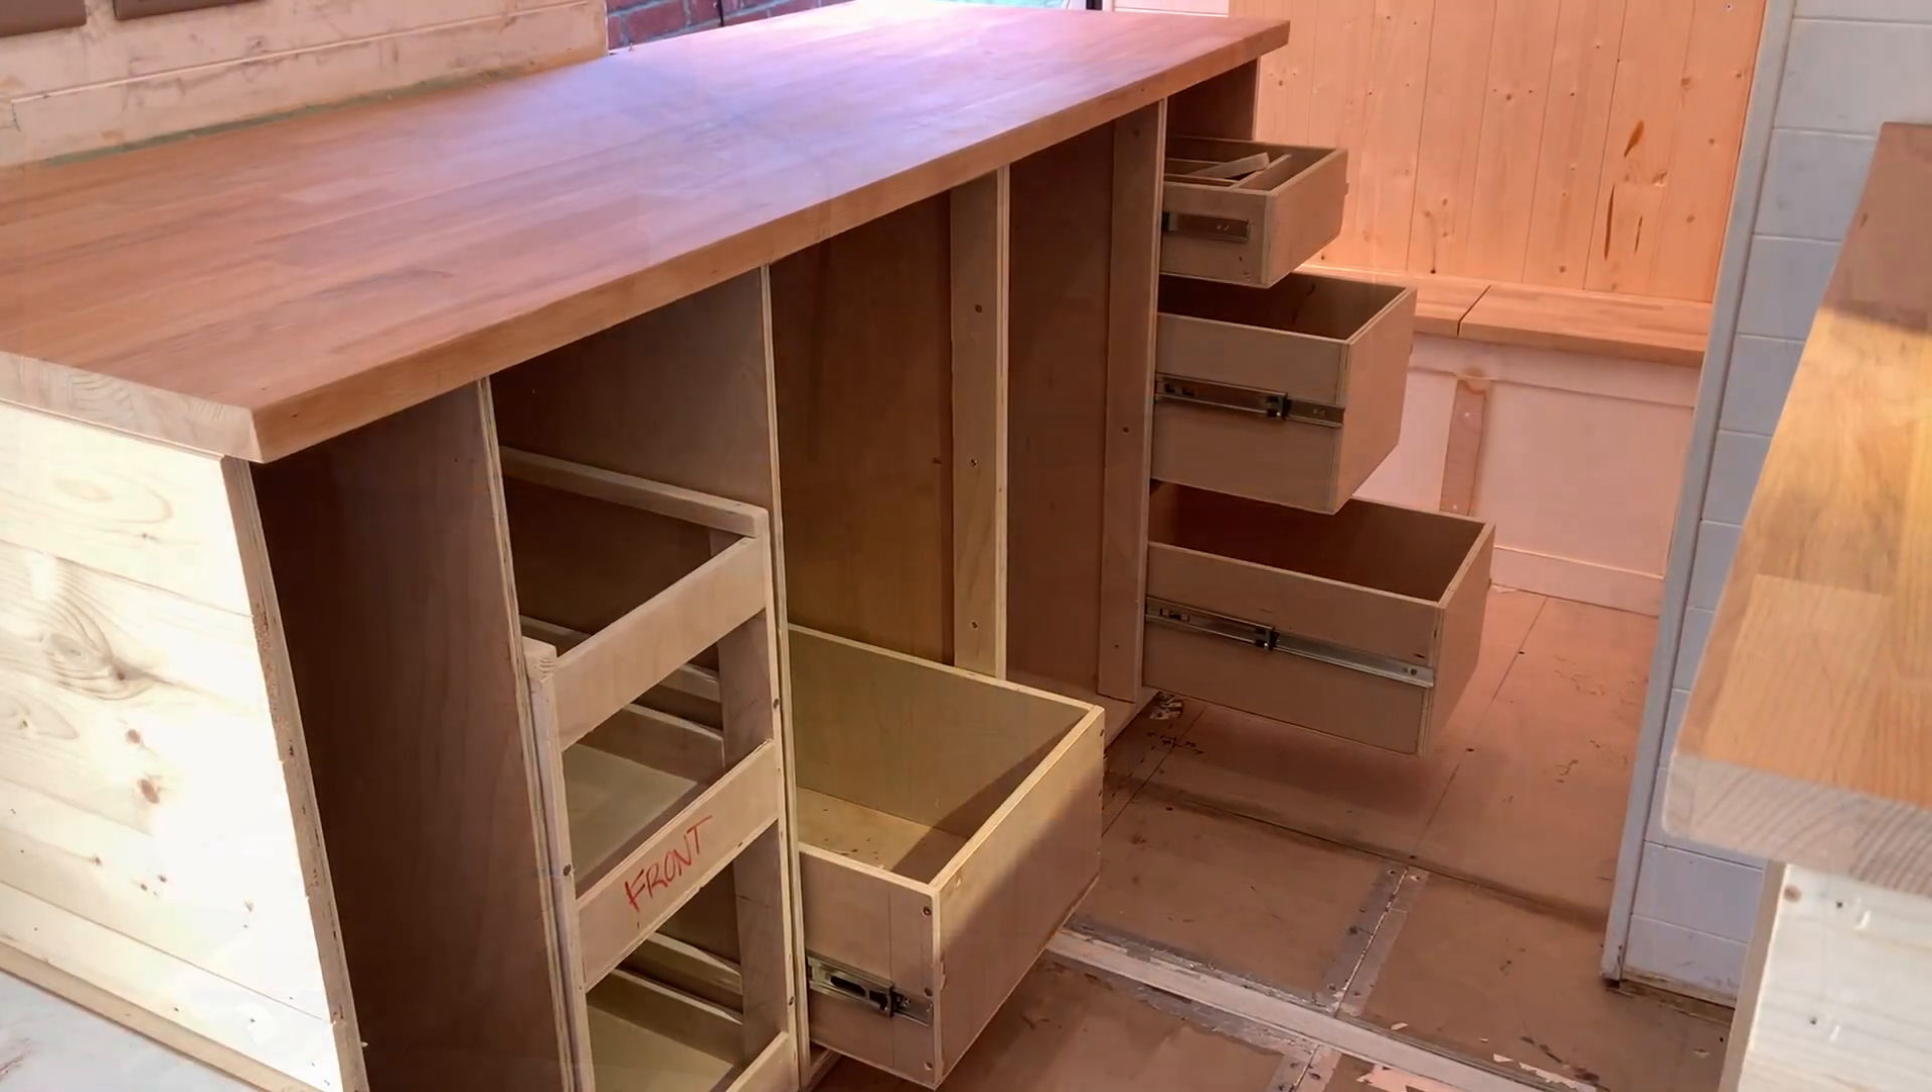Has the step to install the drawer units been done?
Yes.